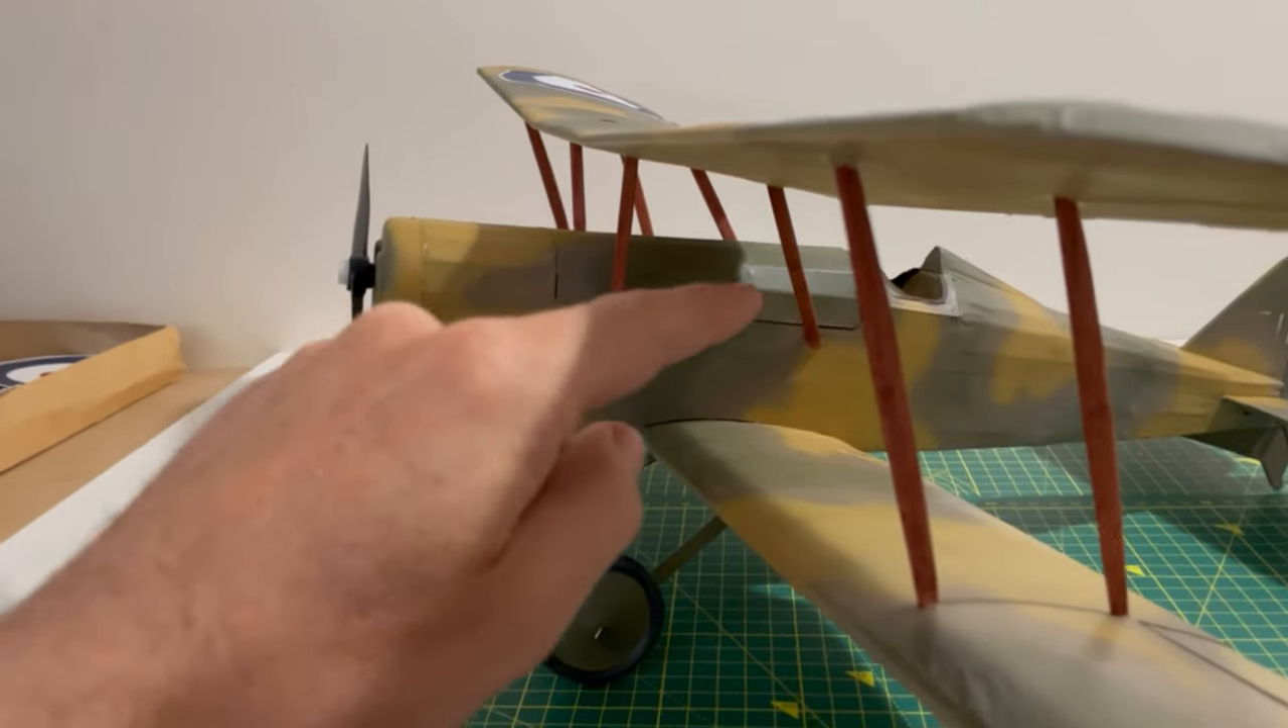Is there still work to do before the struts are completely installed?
No.